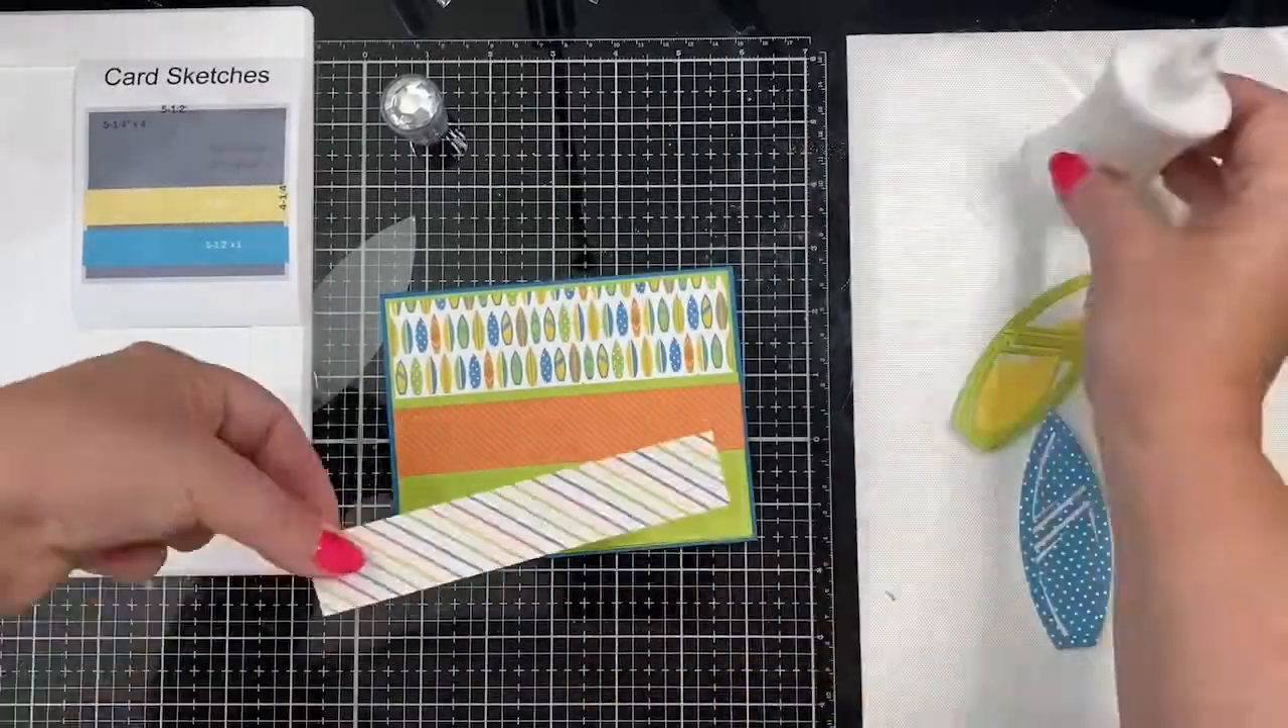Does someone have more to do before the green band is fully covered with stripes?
Yes.